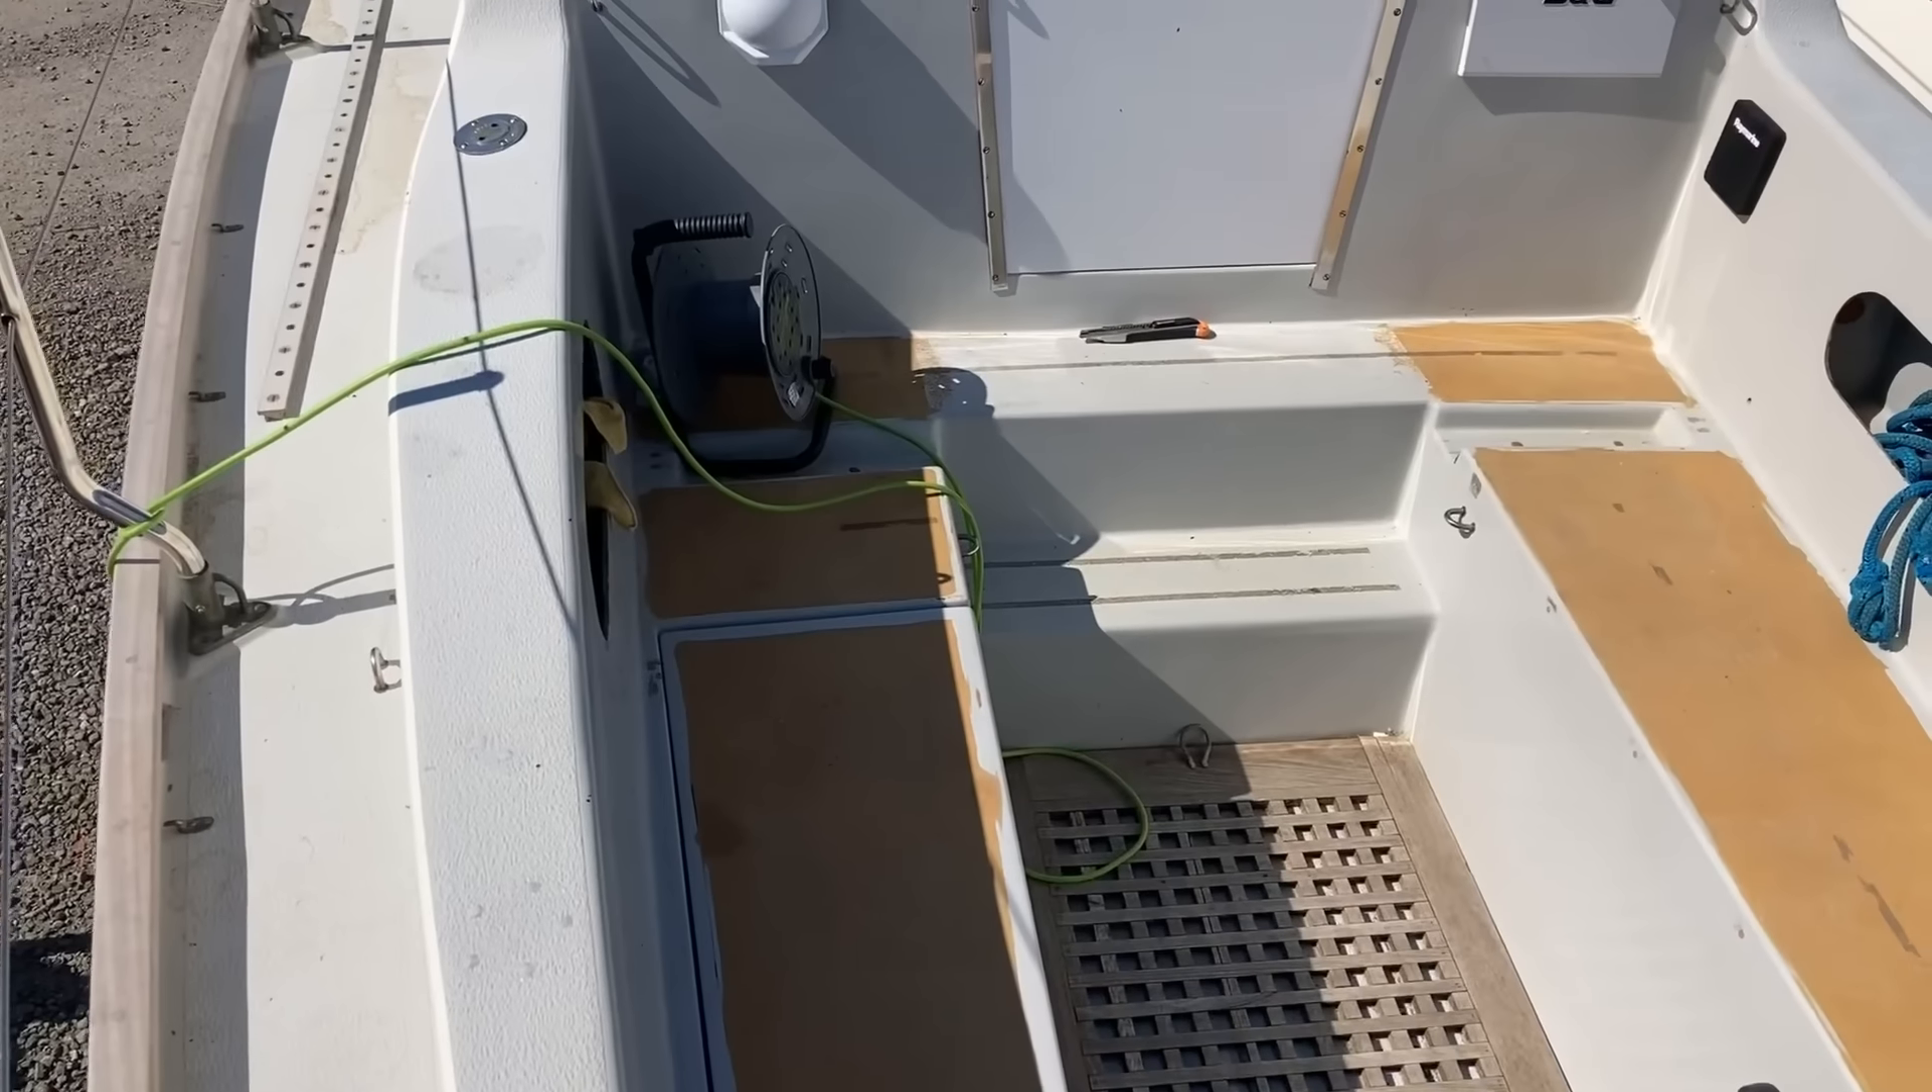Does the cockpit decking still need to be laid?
Yes.